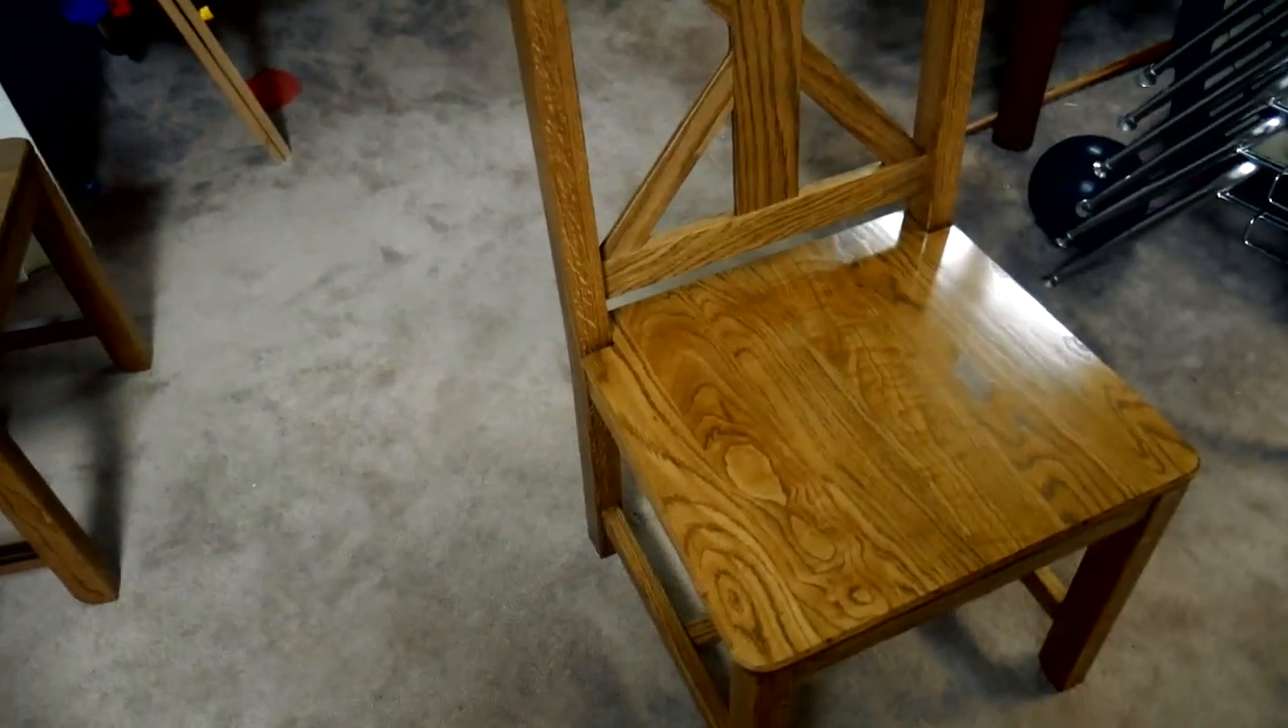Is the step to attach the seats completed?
Yes.